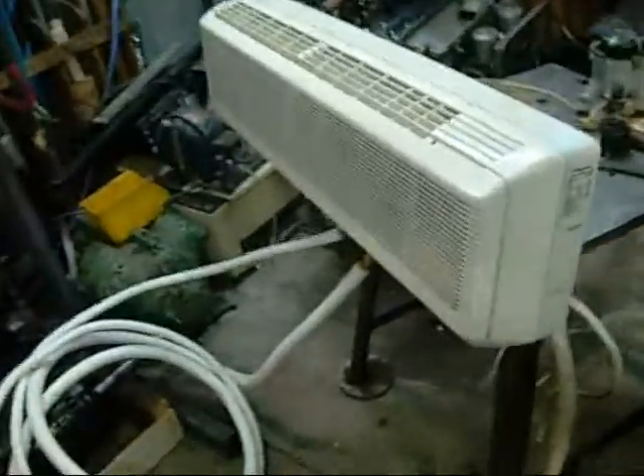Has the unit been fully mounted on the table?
Yes.